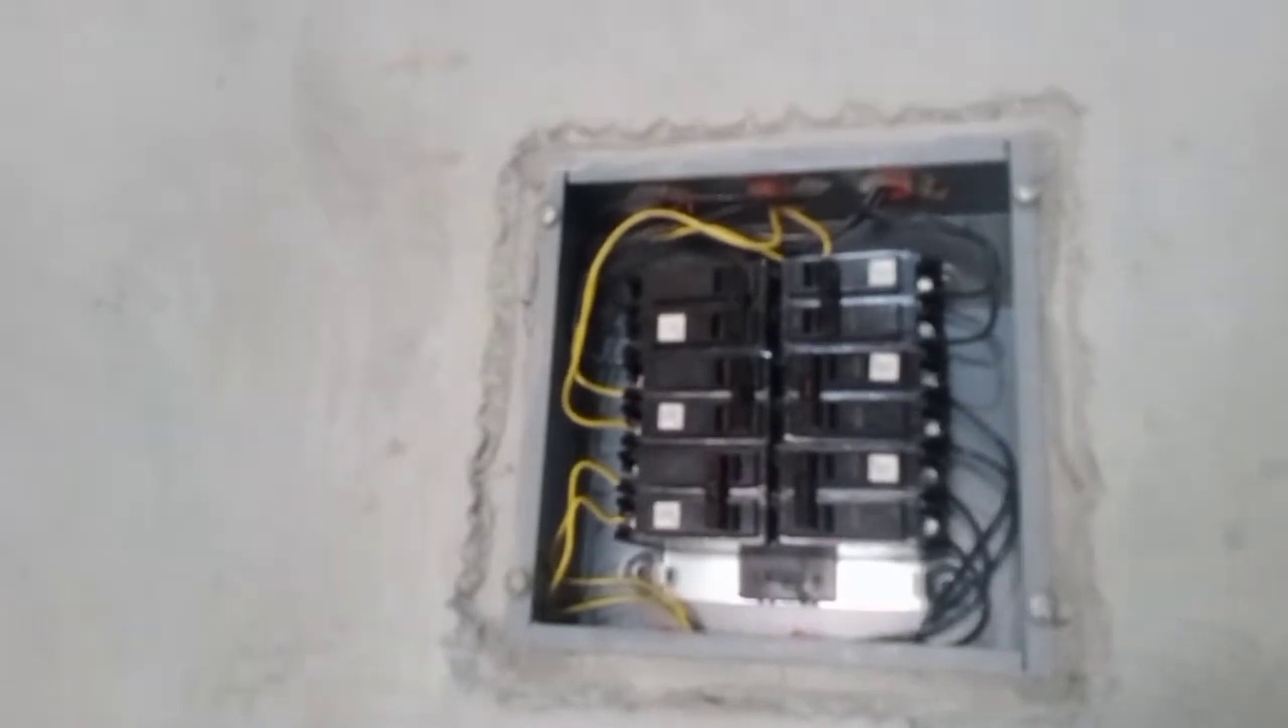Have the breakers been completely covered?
No.